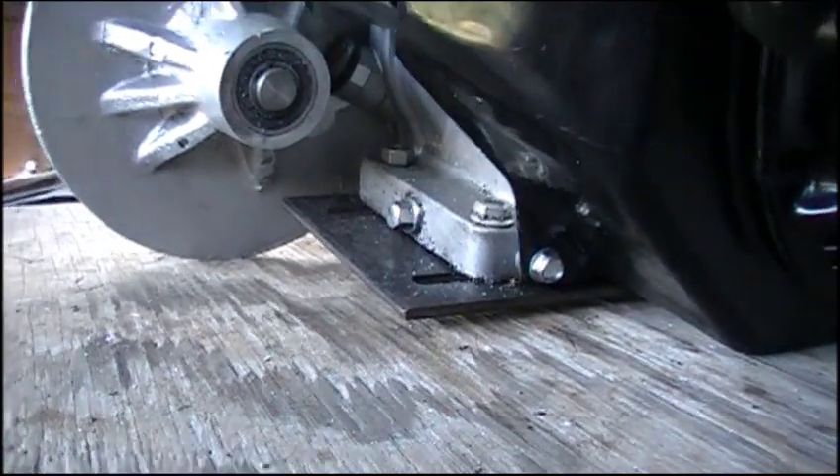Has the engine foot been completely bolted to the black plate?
Yes.